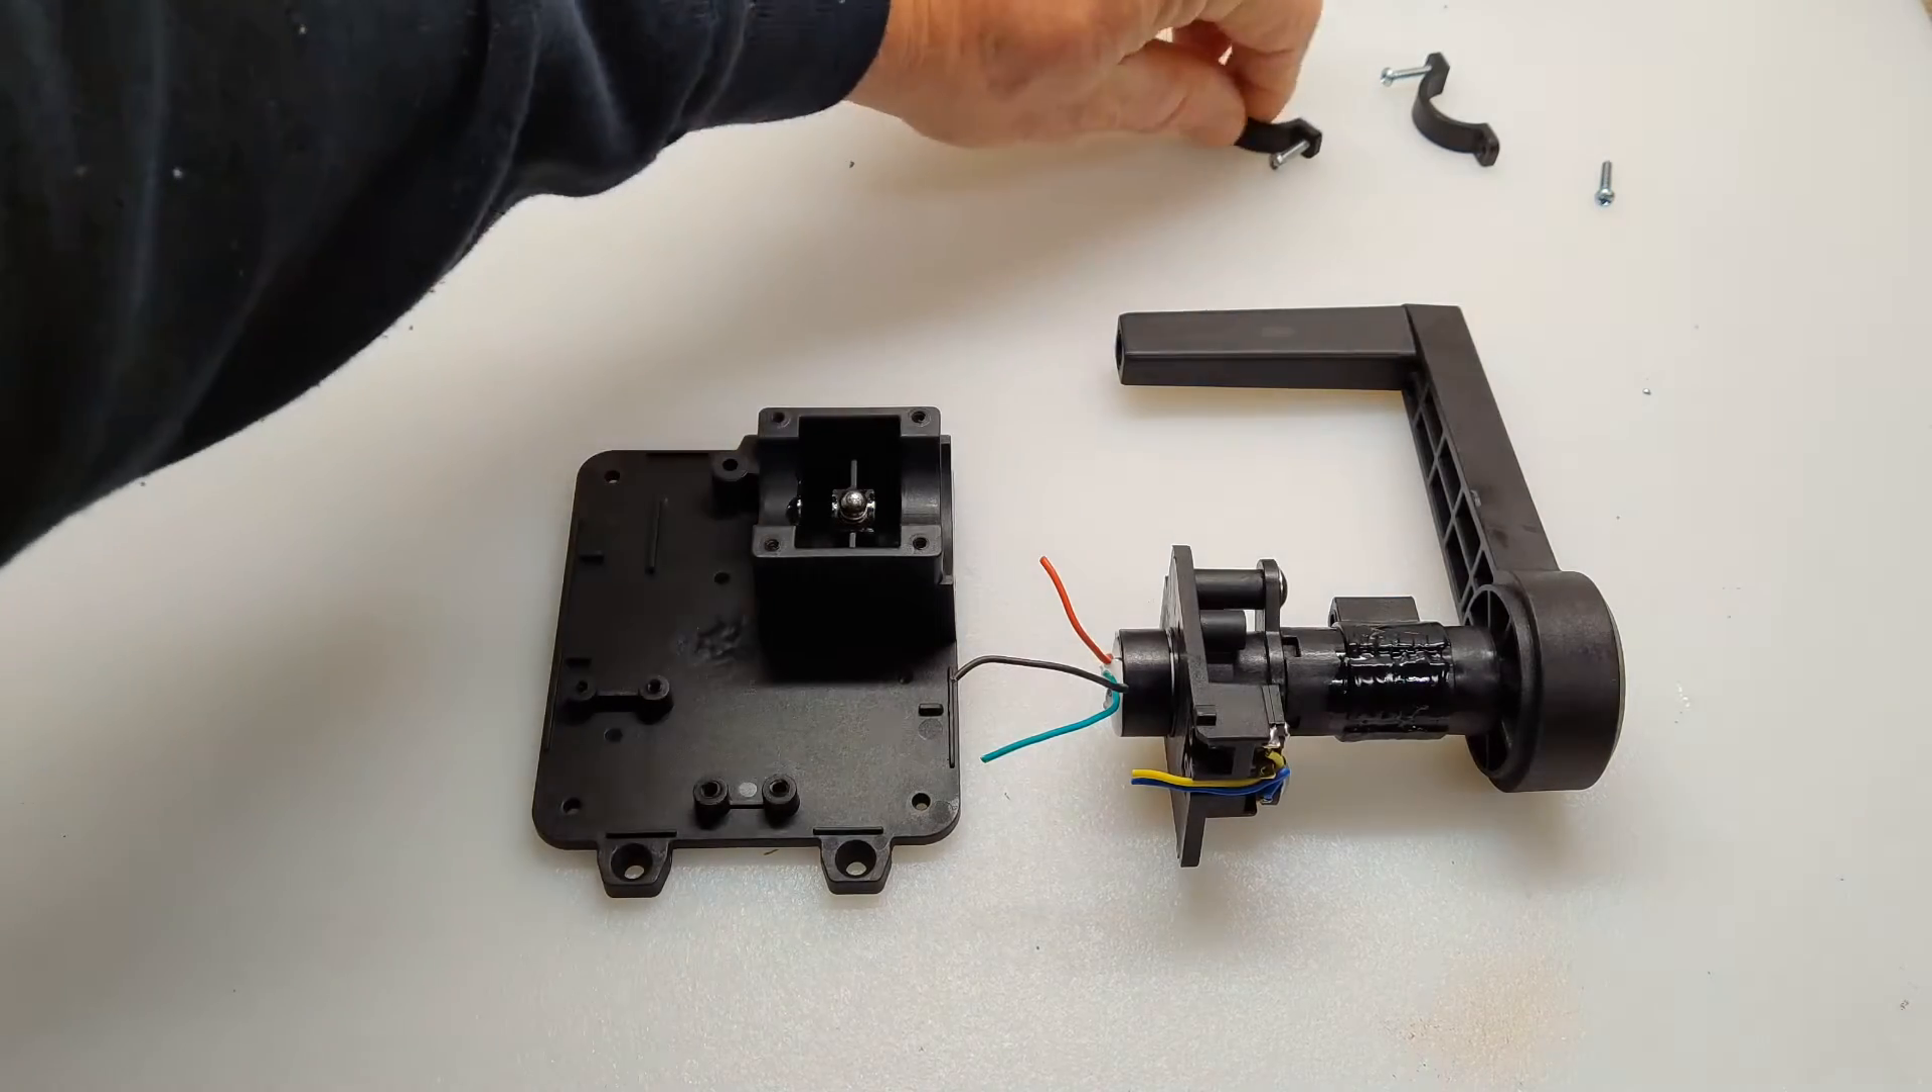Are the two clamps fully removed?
Yes.